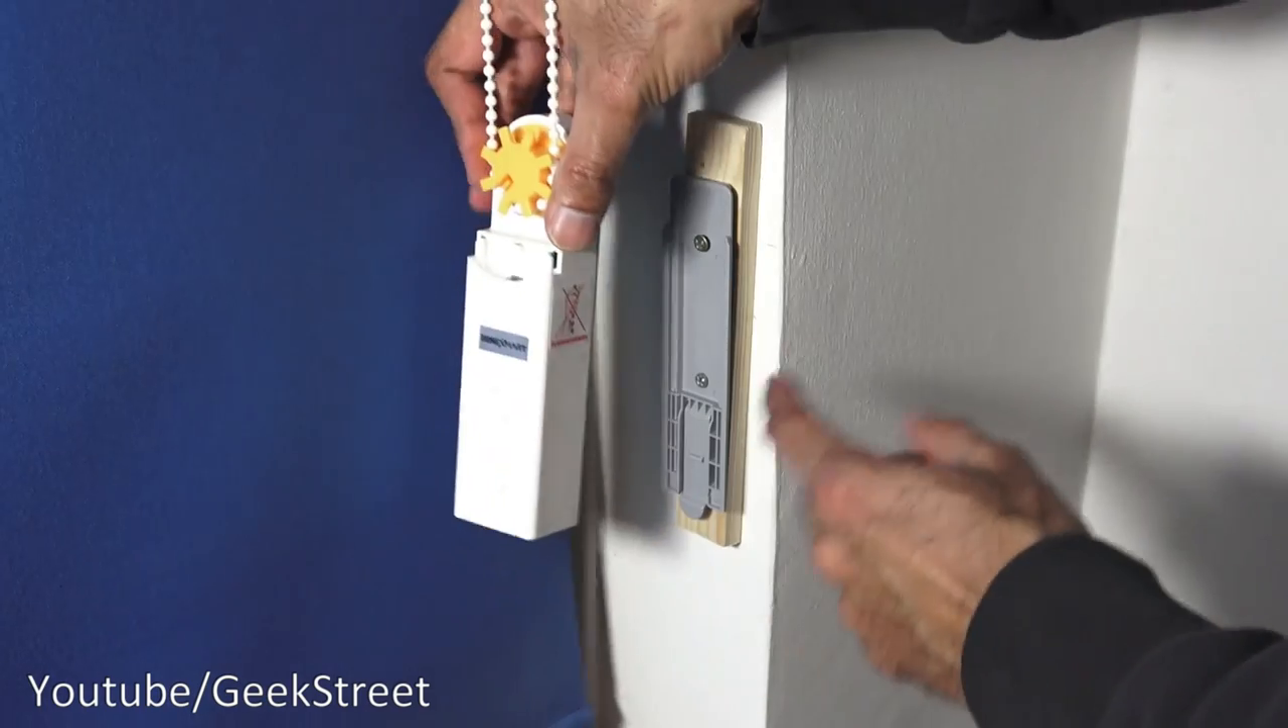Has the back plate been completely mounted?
Yes.